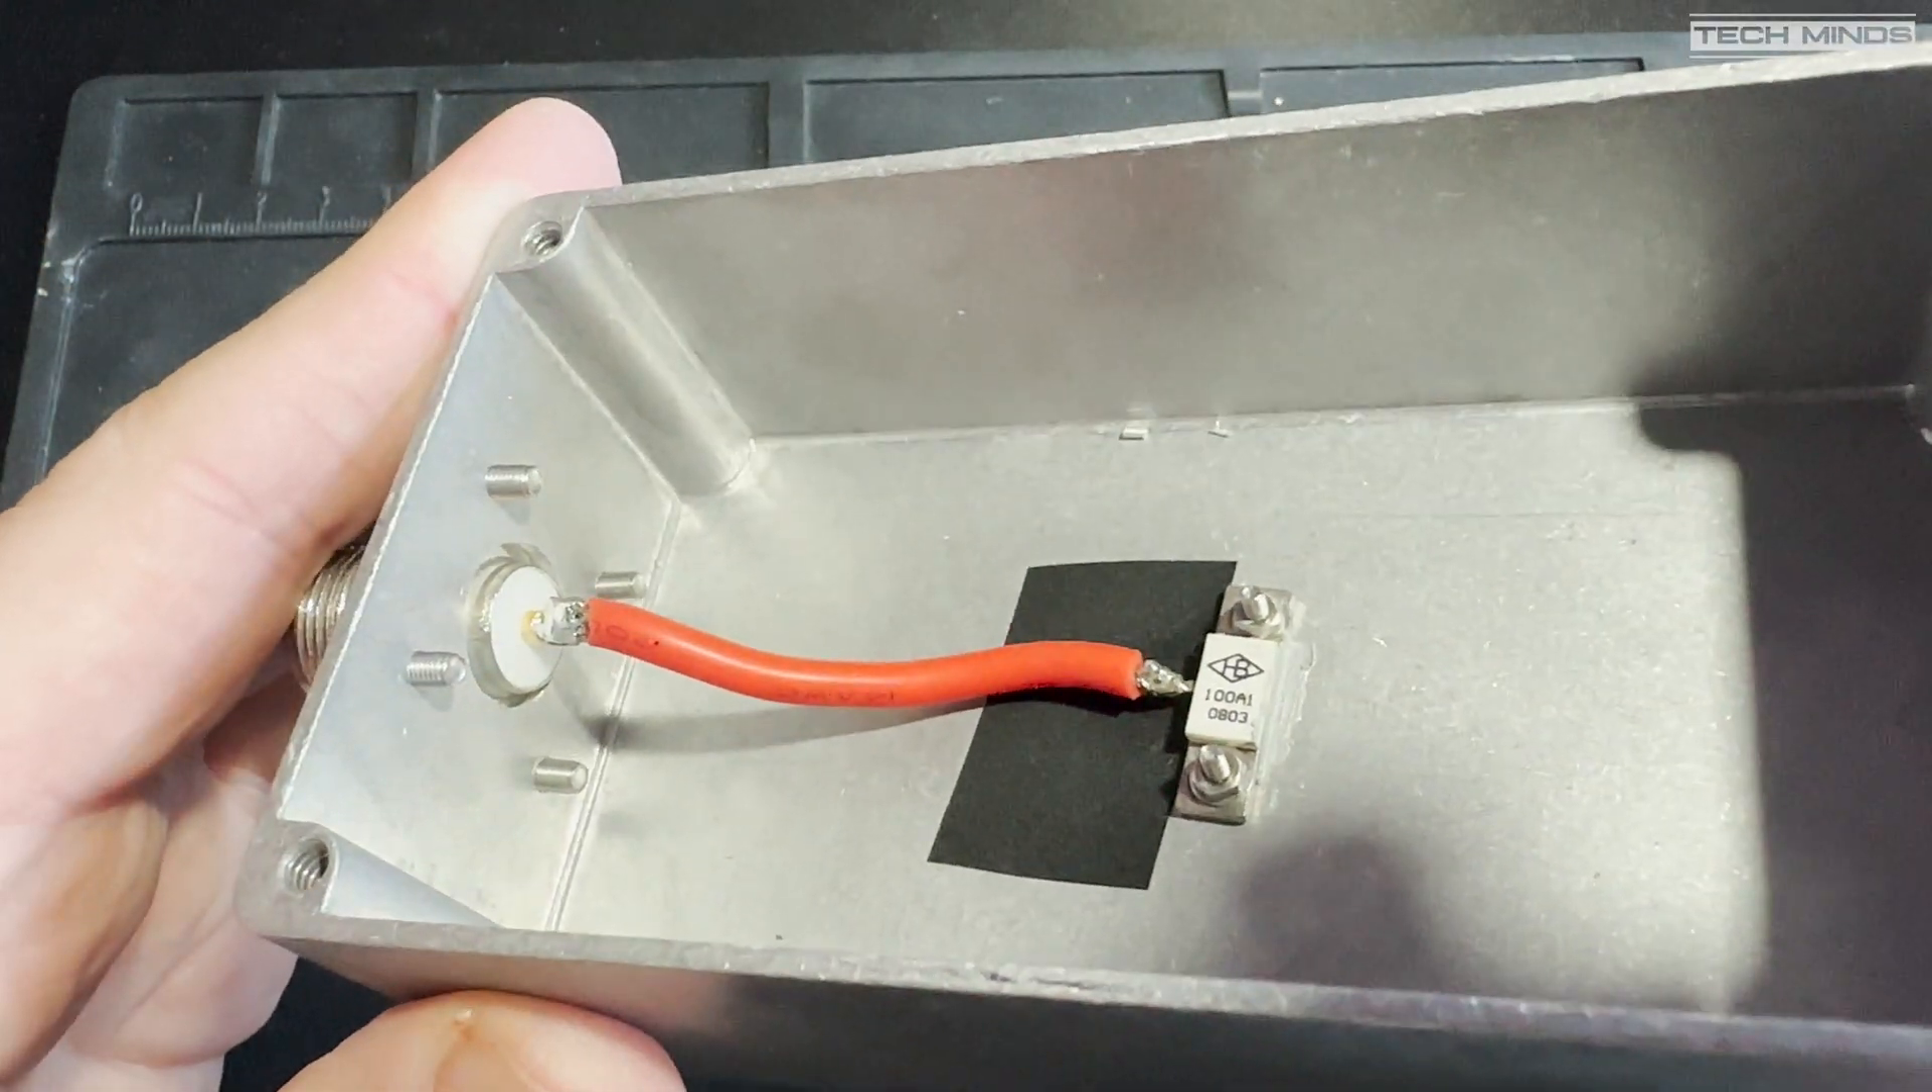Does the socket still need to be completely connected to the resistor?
No.